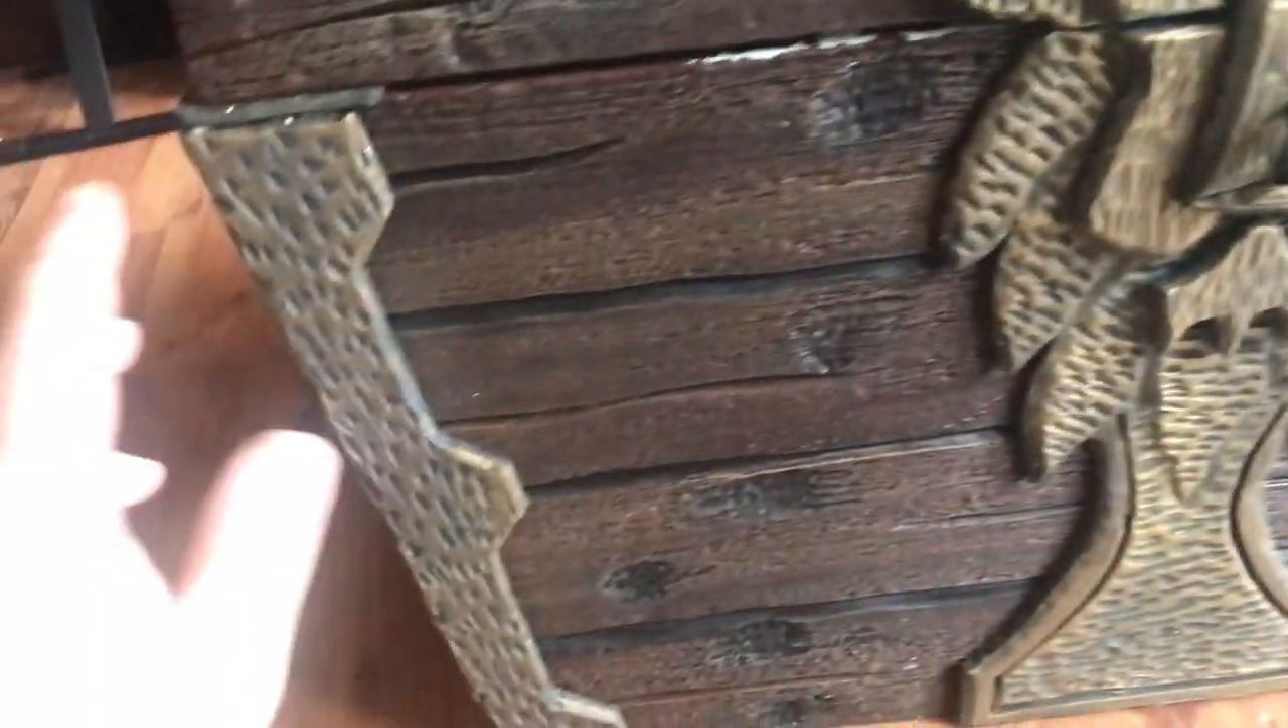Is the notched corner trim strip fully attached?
Yes.